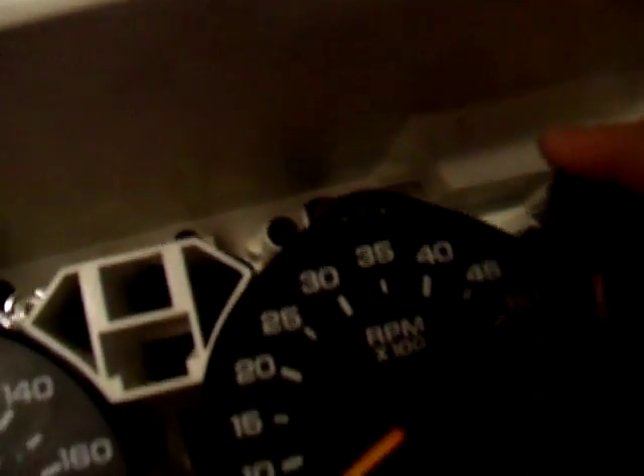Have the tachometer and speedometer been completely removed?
No.